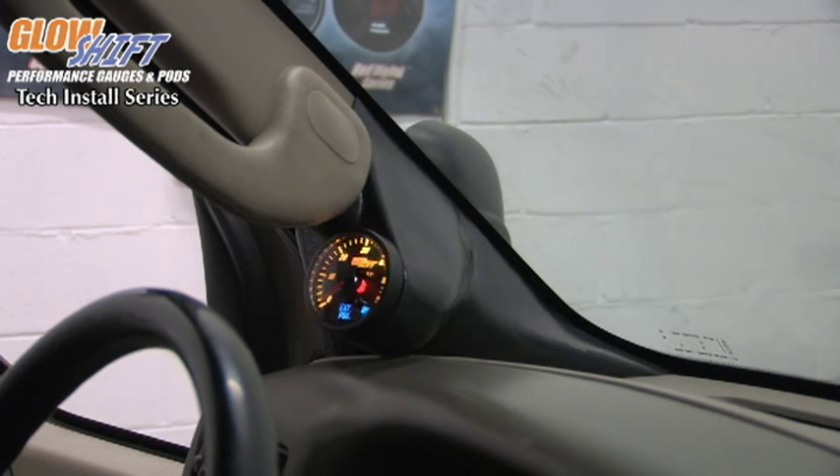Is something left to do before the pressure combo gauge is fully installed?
No.